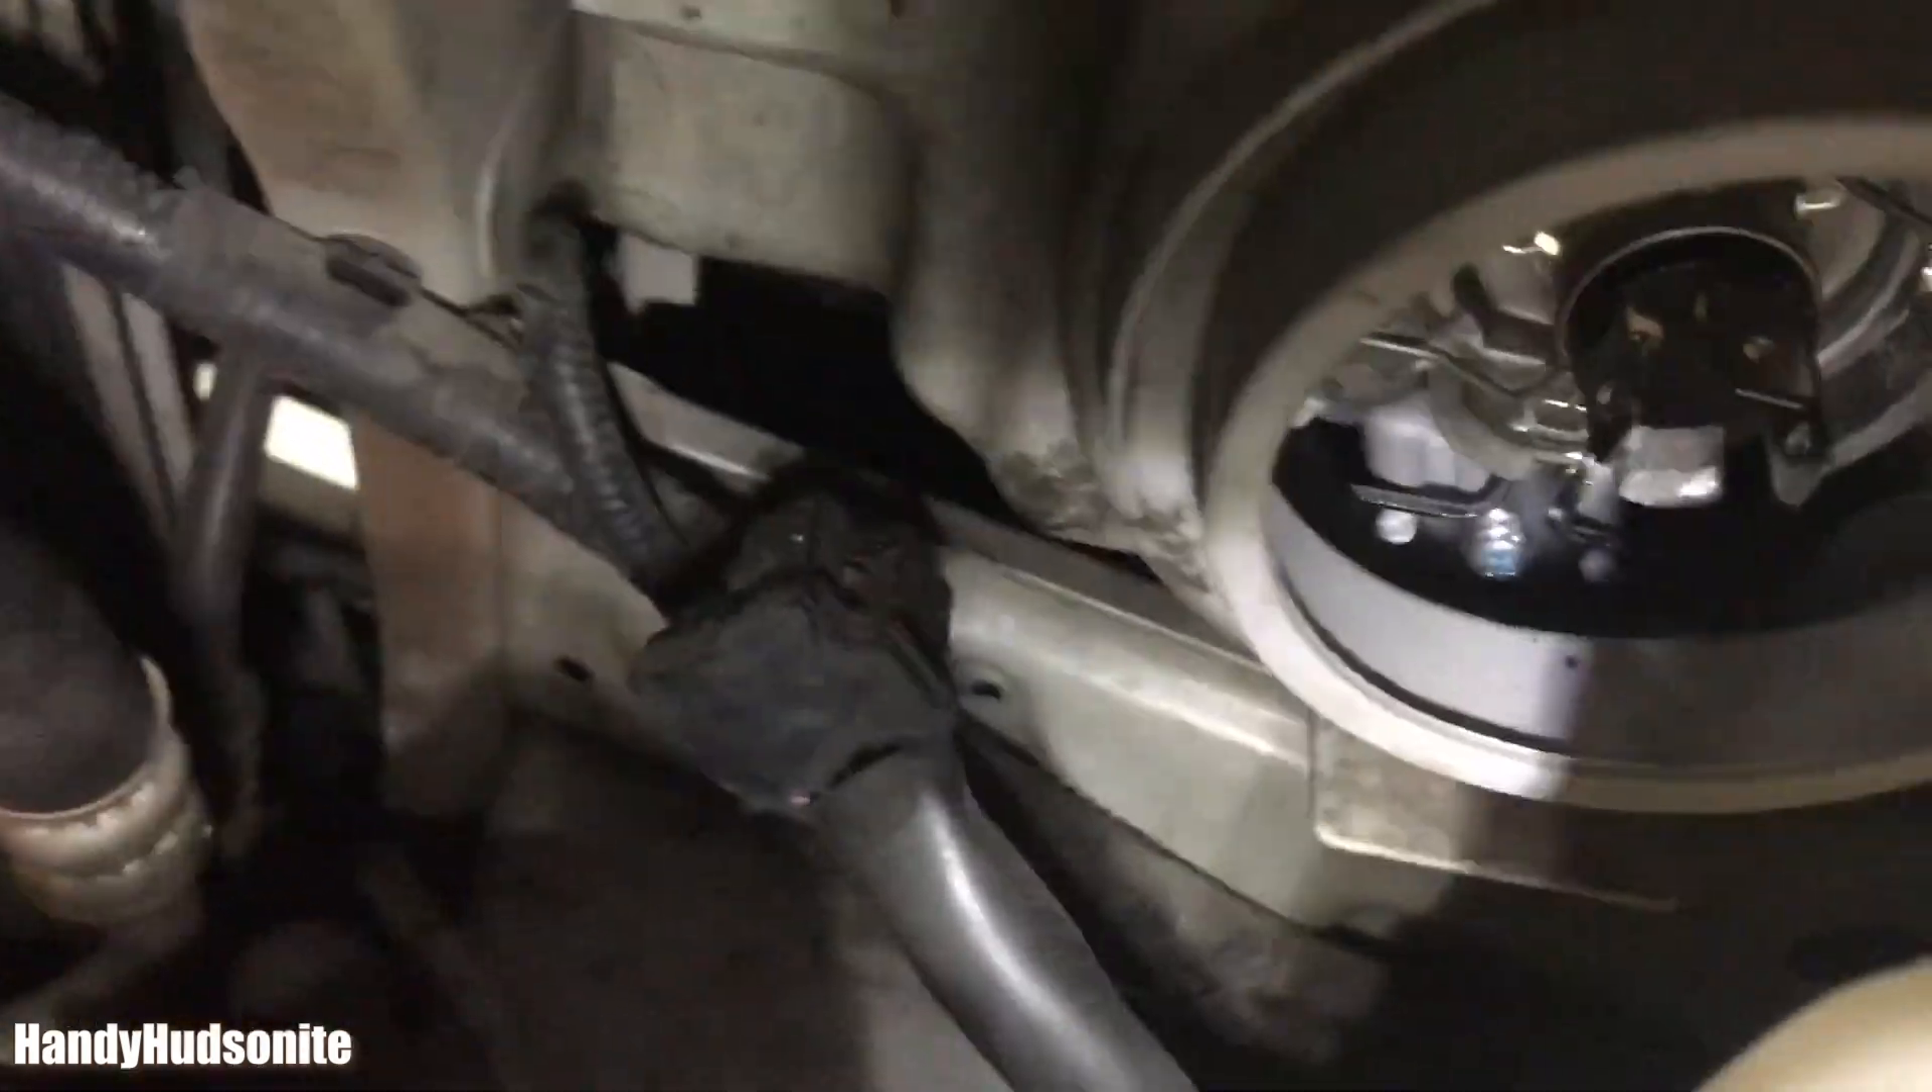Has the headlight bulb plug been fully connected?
No.